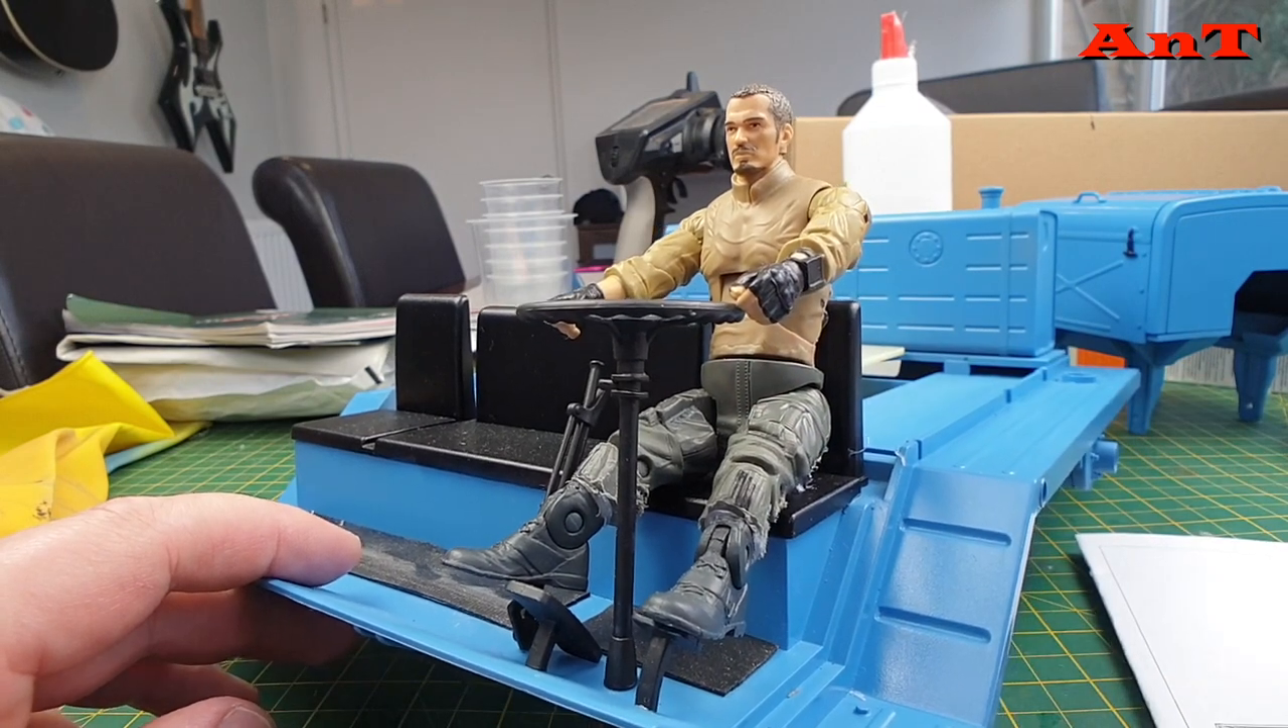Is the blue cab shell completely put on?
No.